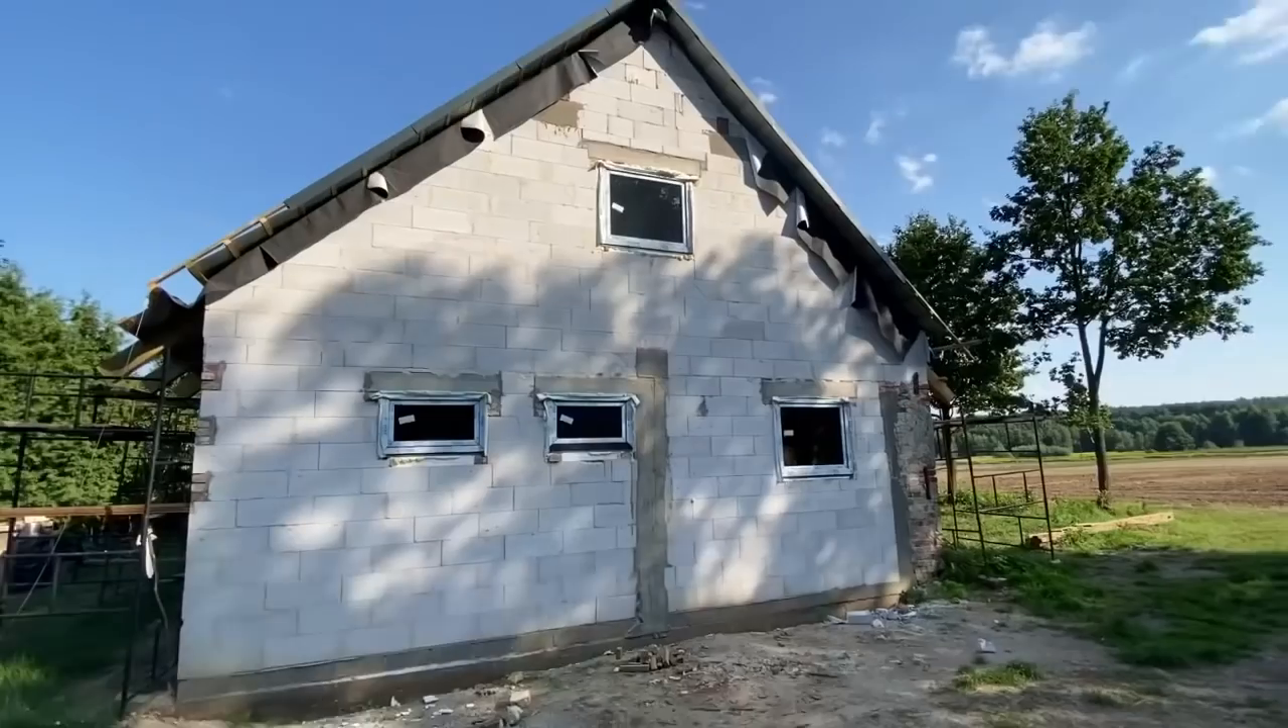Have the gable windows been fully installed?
Yes.